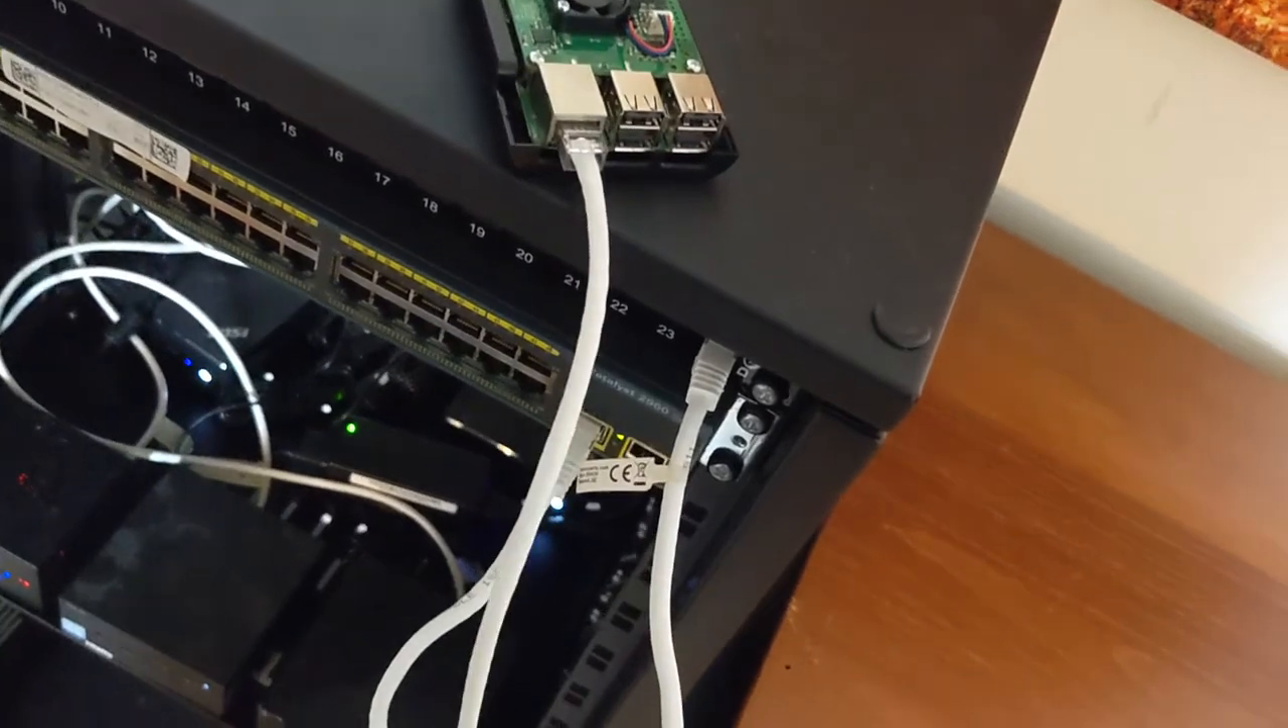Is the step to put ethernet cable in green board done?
Yes.